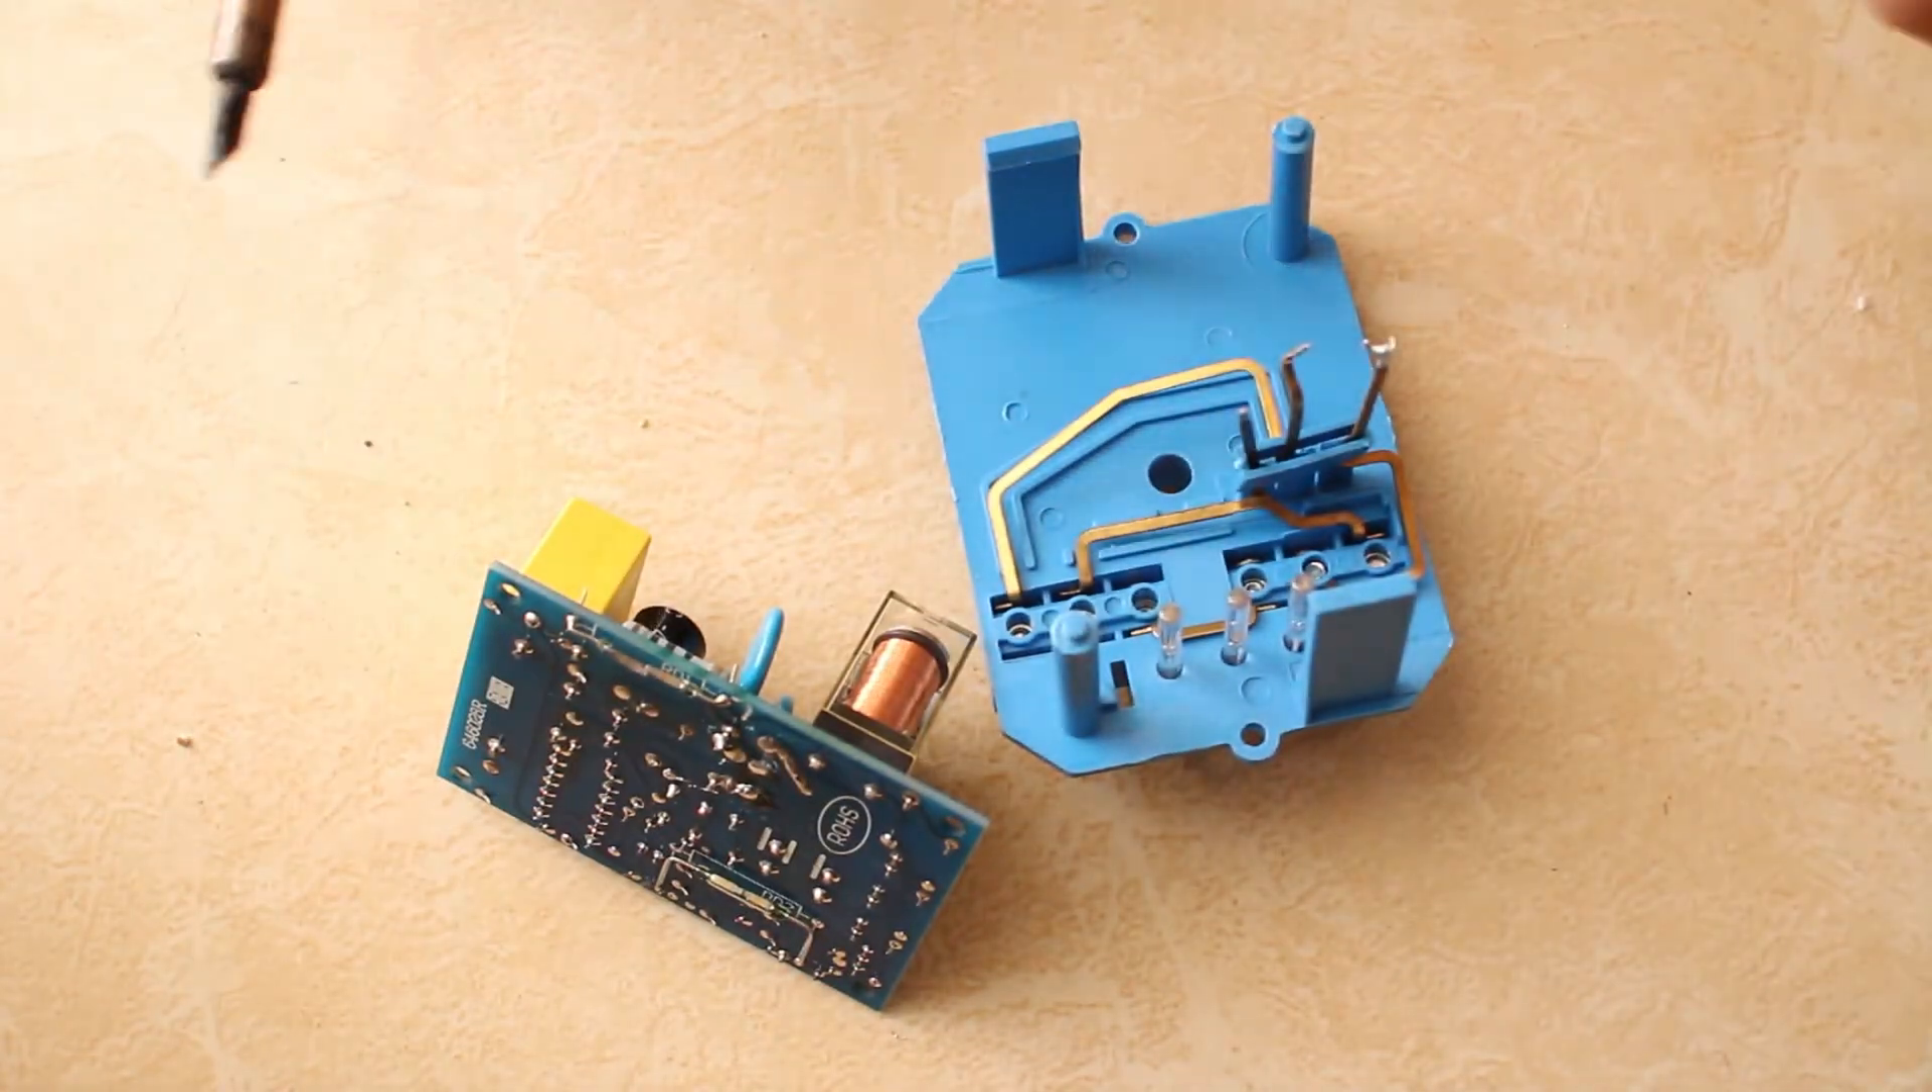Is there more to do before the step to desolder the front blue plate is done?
No.